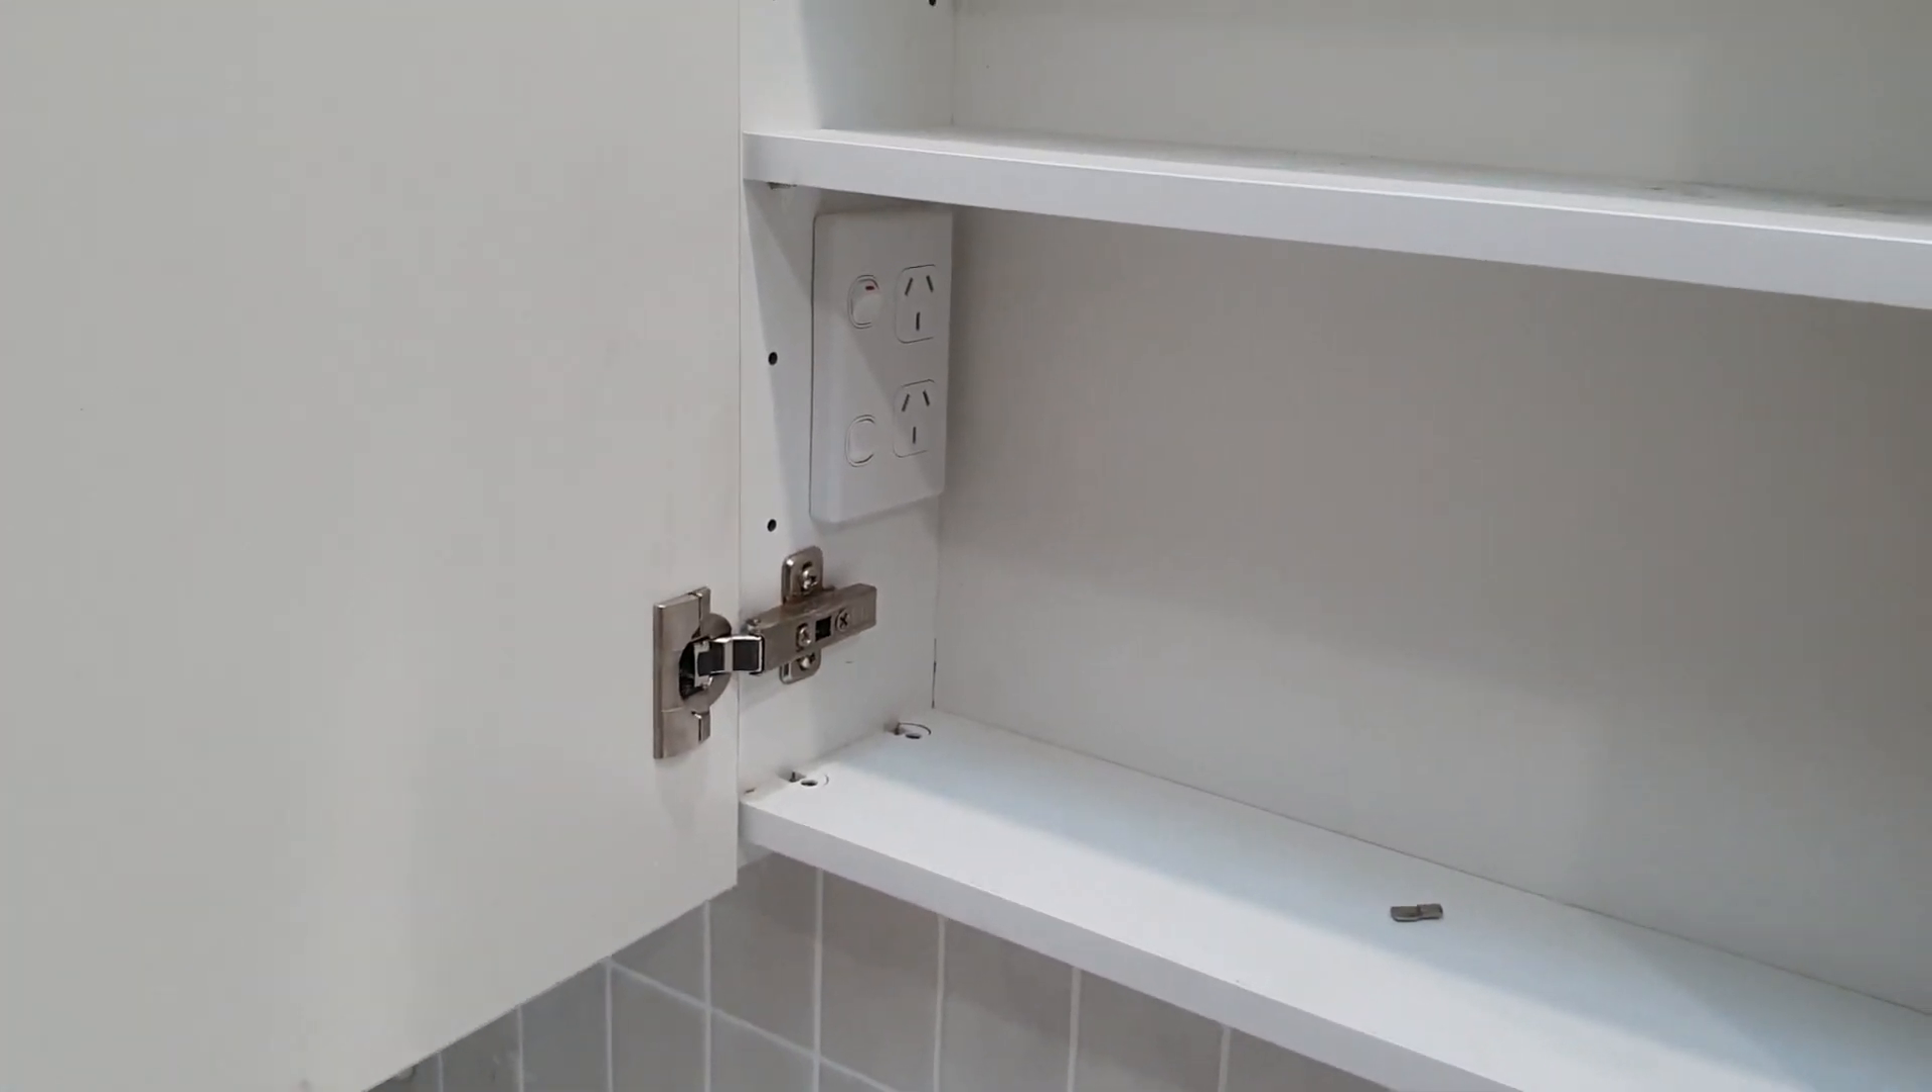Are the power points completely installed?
Yes.